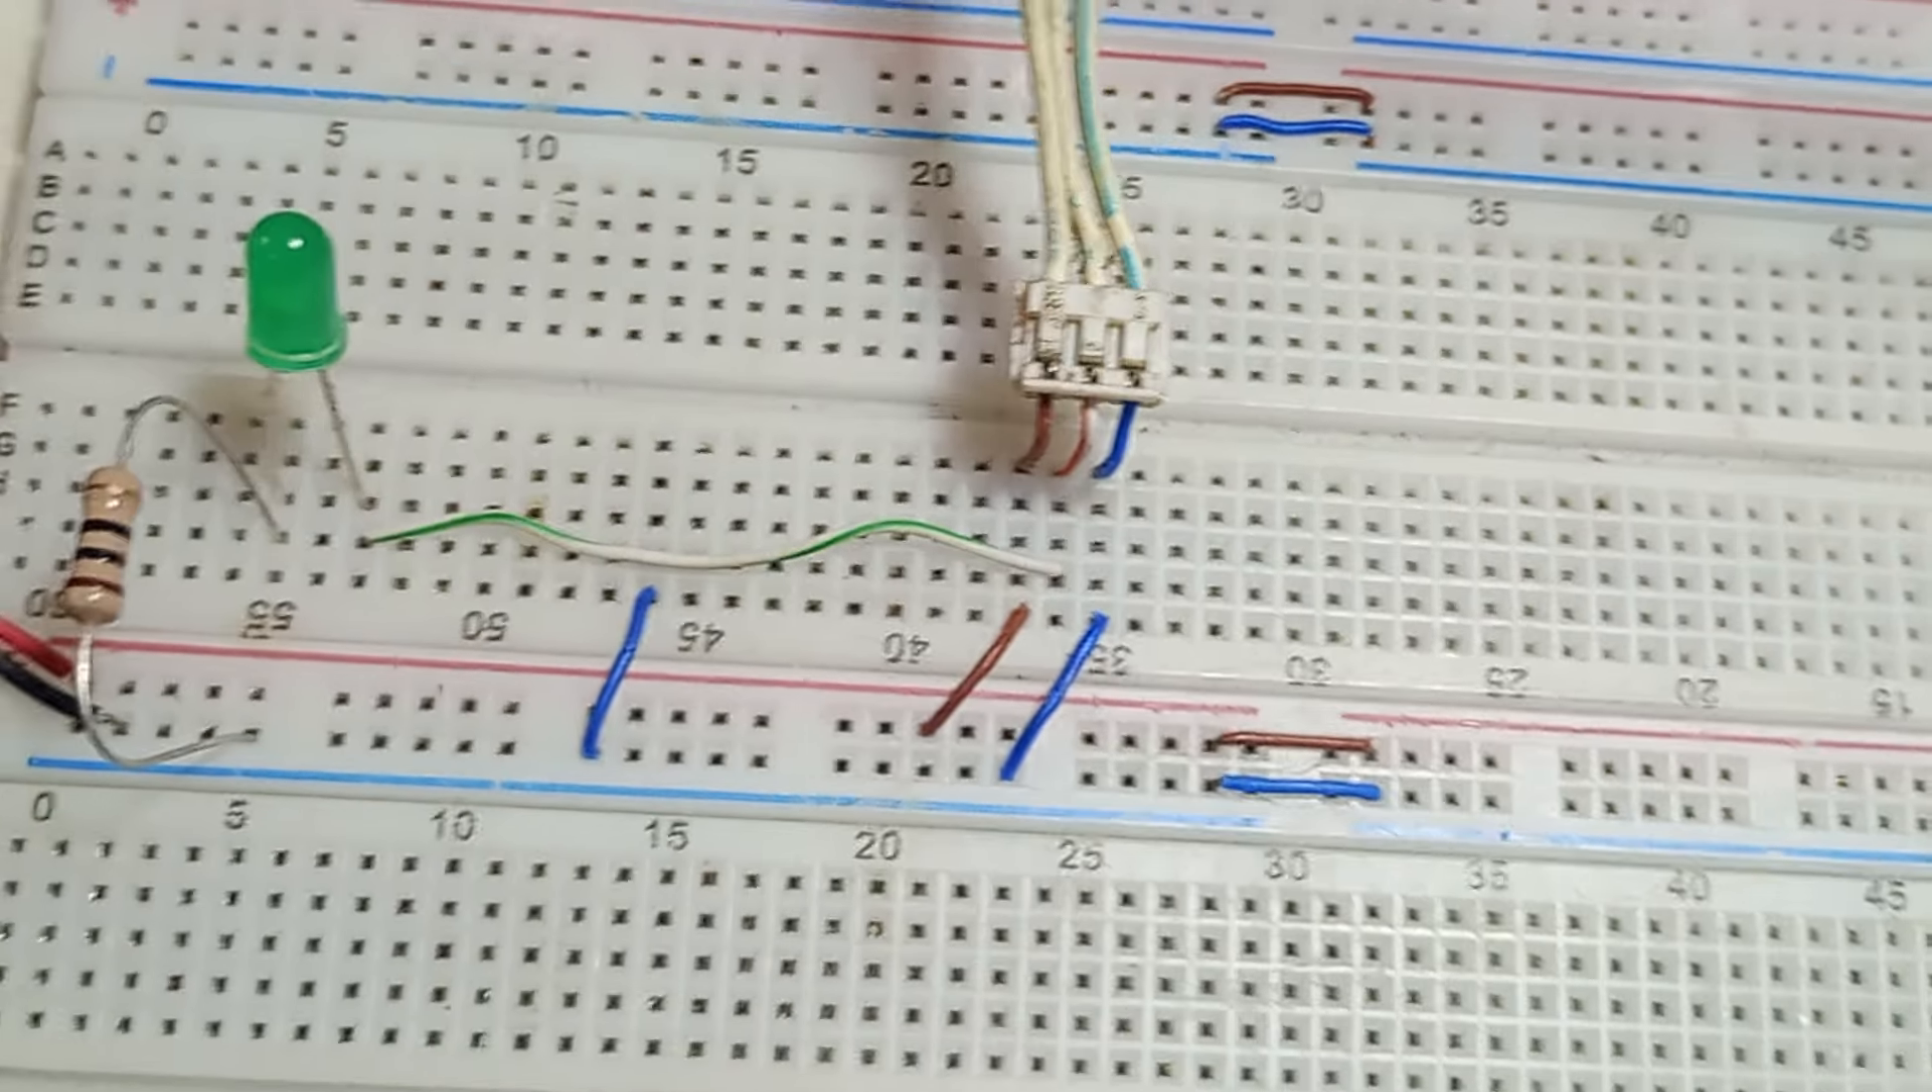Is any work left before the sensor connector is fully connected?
No.